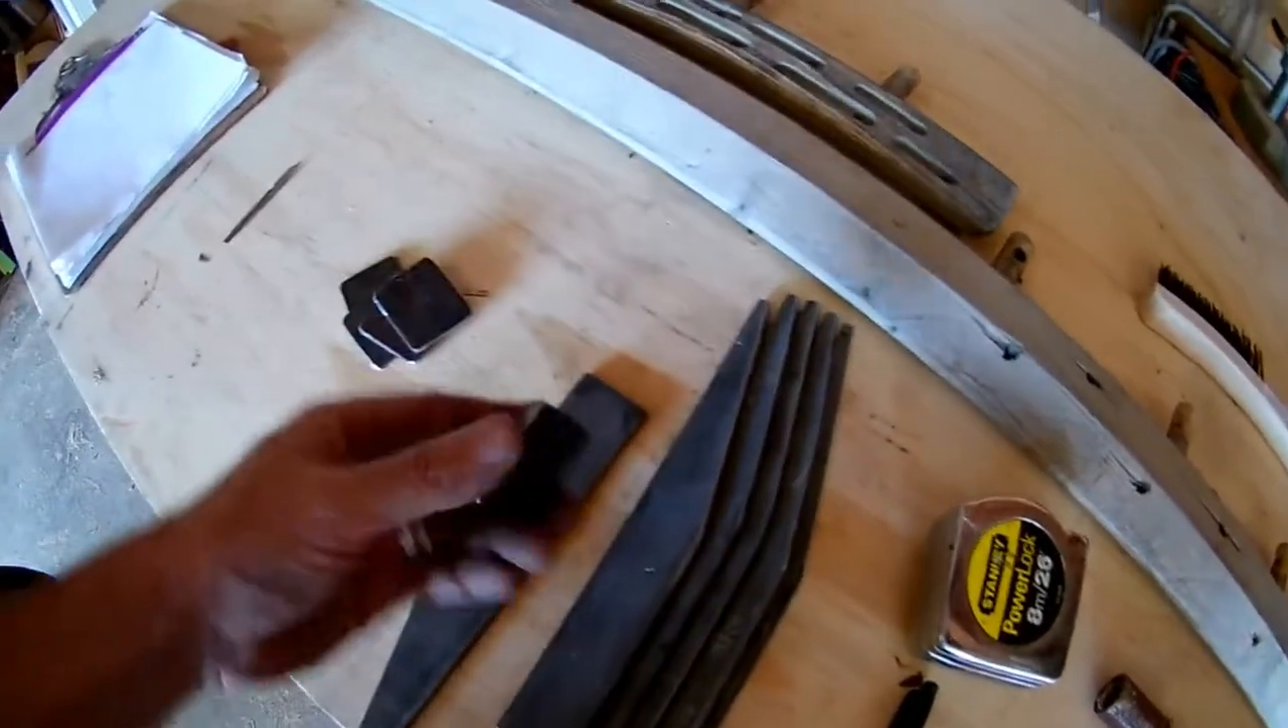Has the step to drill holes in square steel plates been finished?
No.